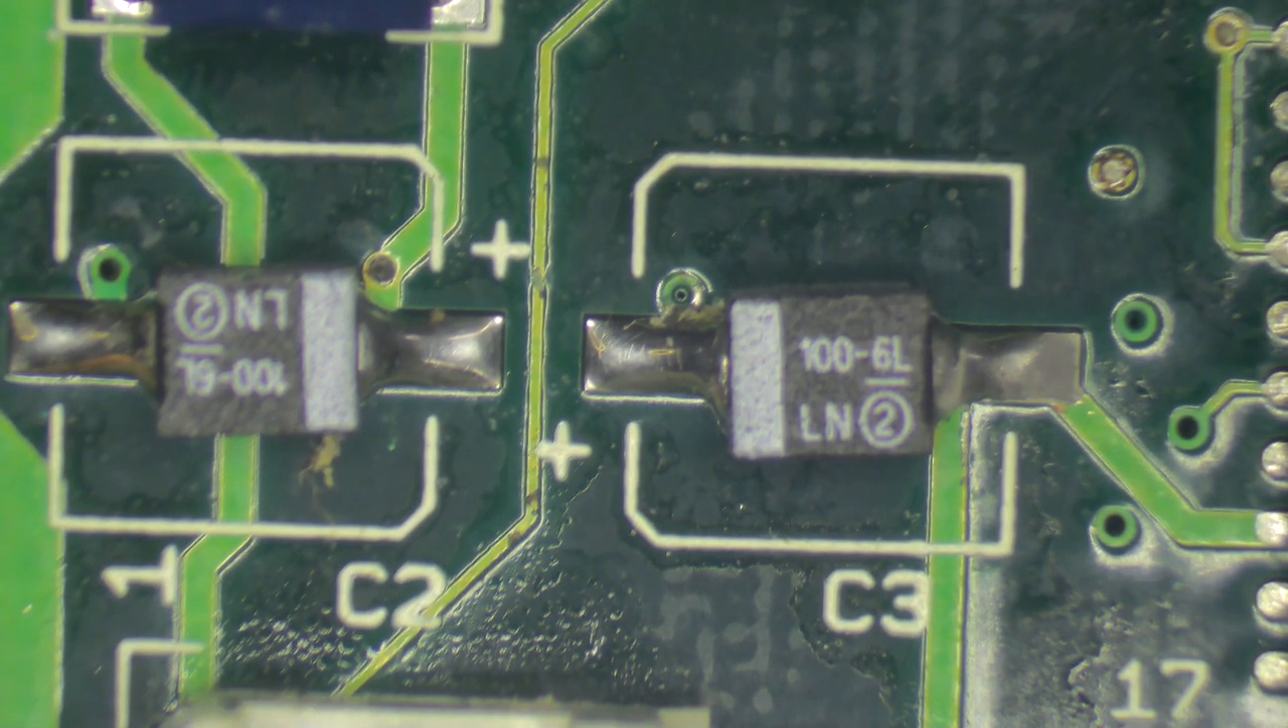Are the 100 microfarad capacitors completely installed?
Yes.